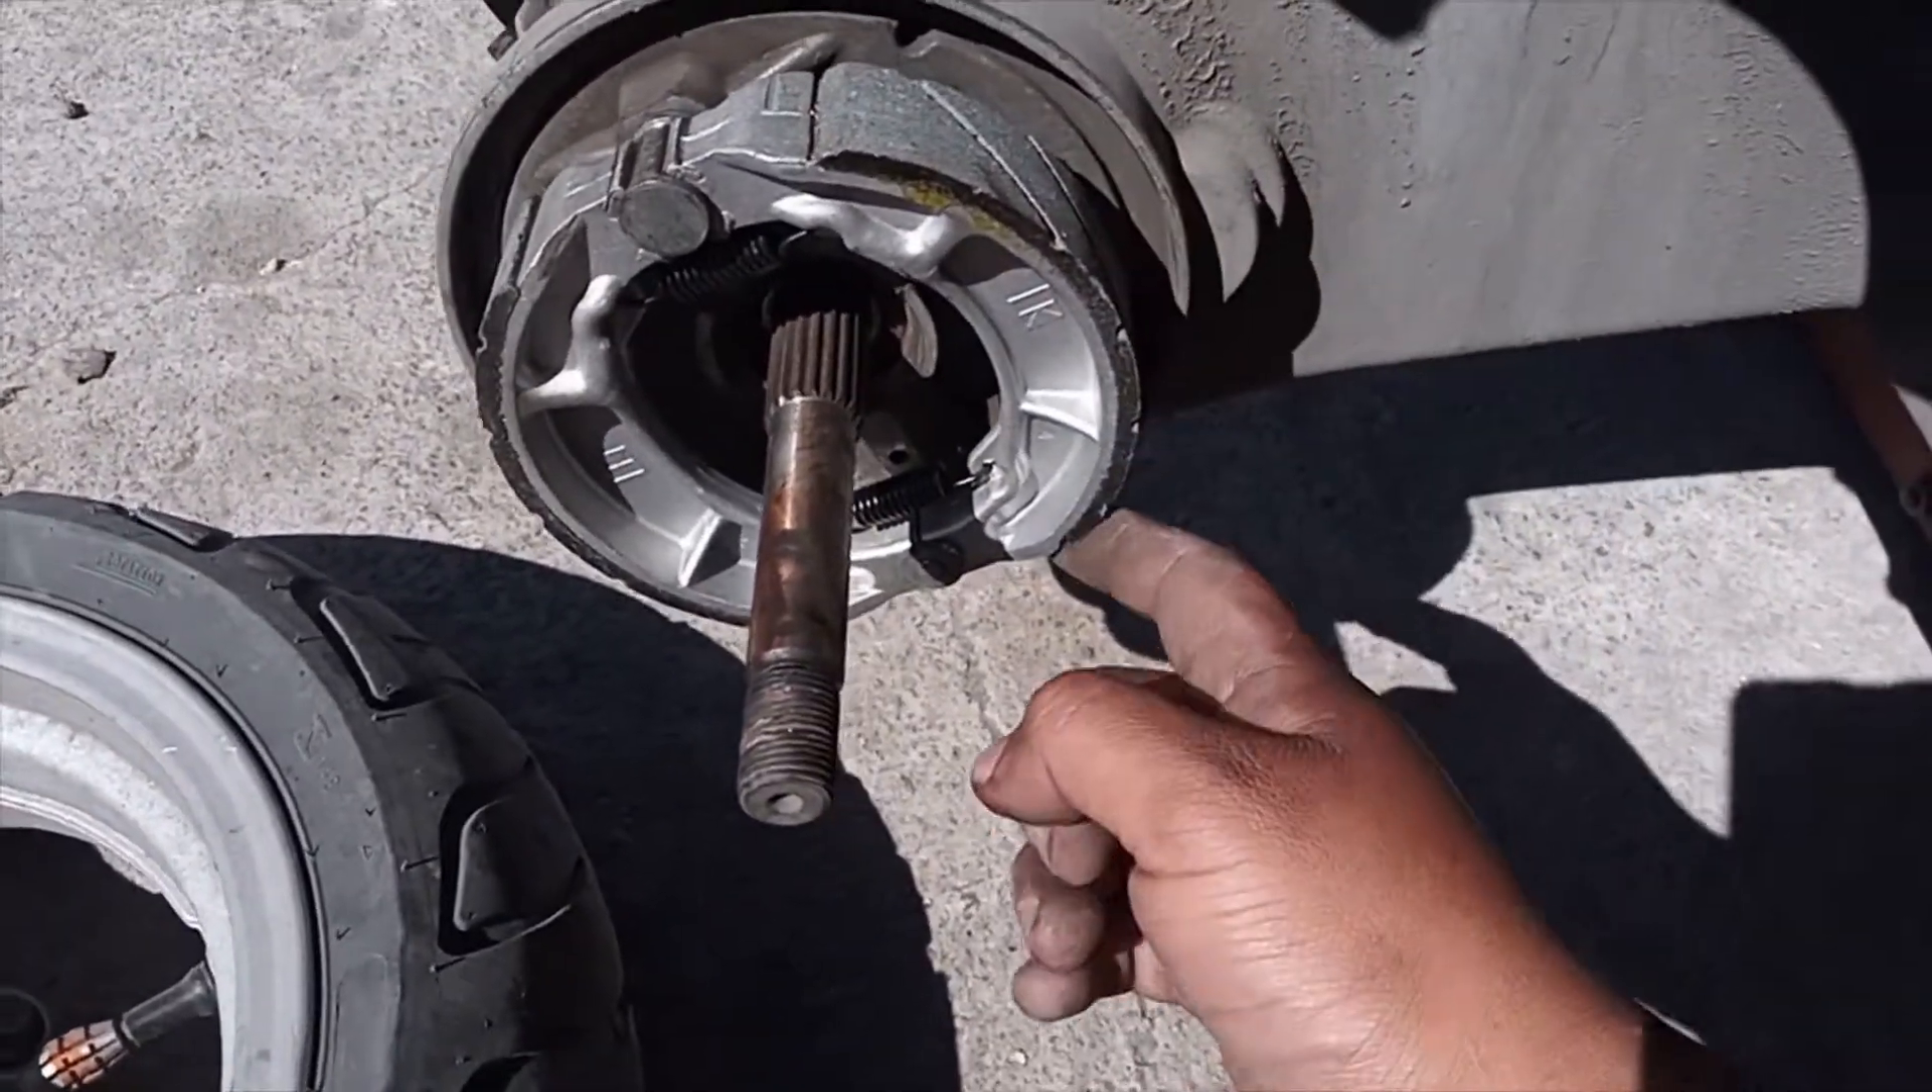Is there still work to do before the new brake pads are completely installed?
No.